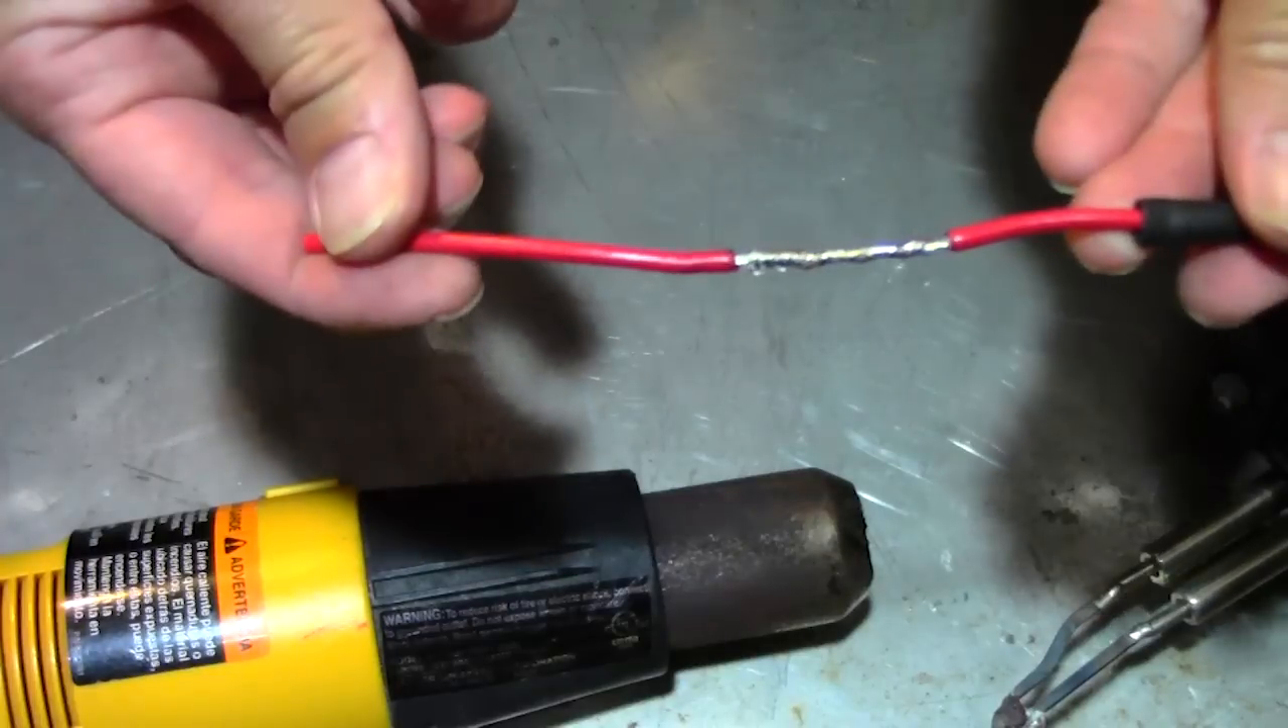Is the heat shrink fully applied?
No.